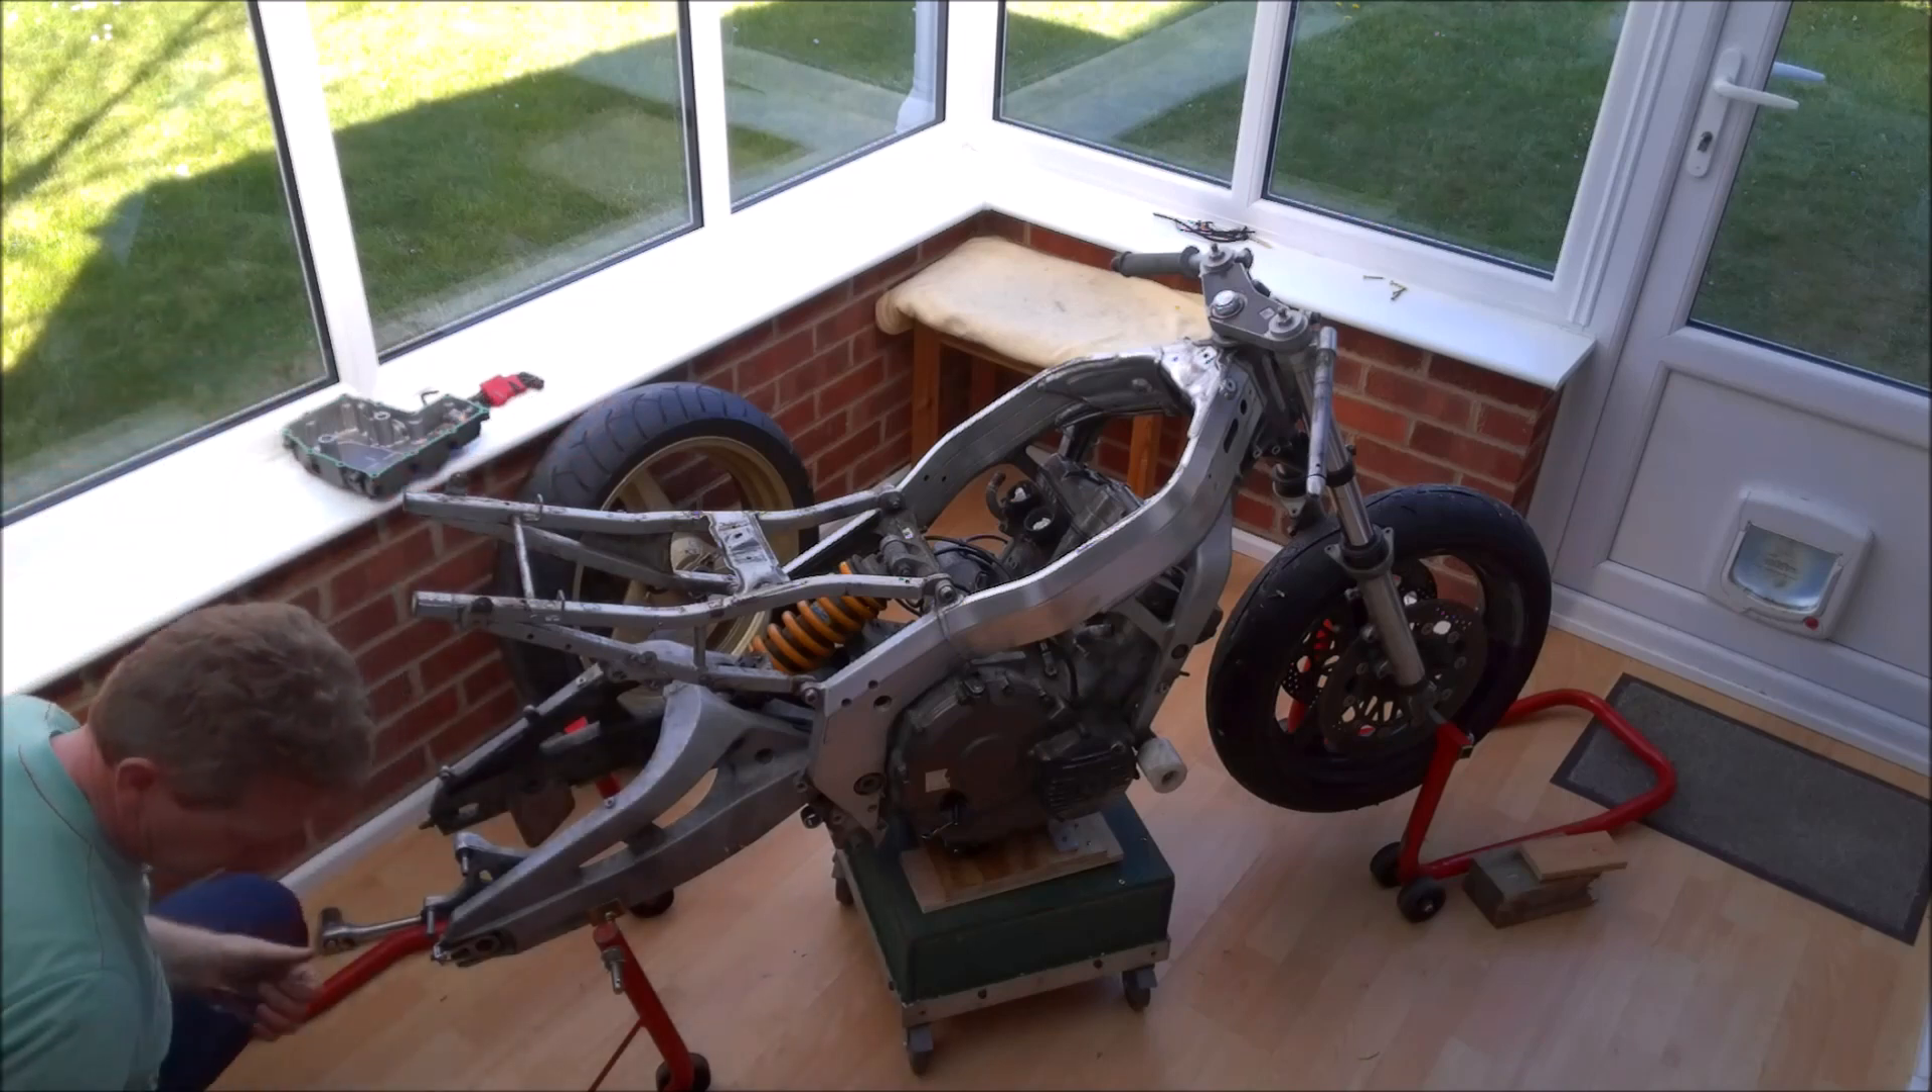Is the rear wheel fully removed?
Yes.